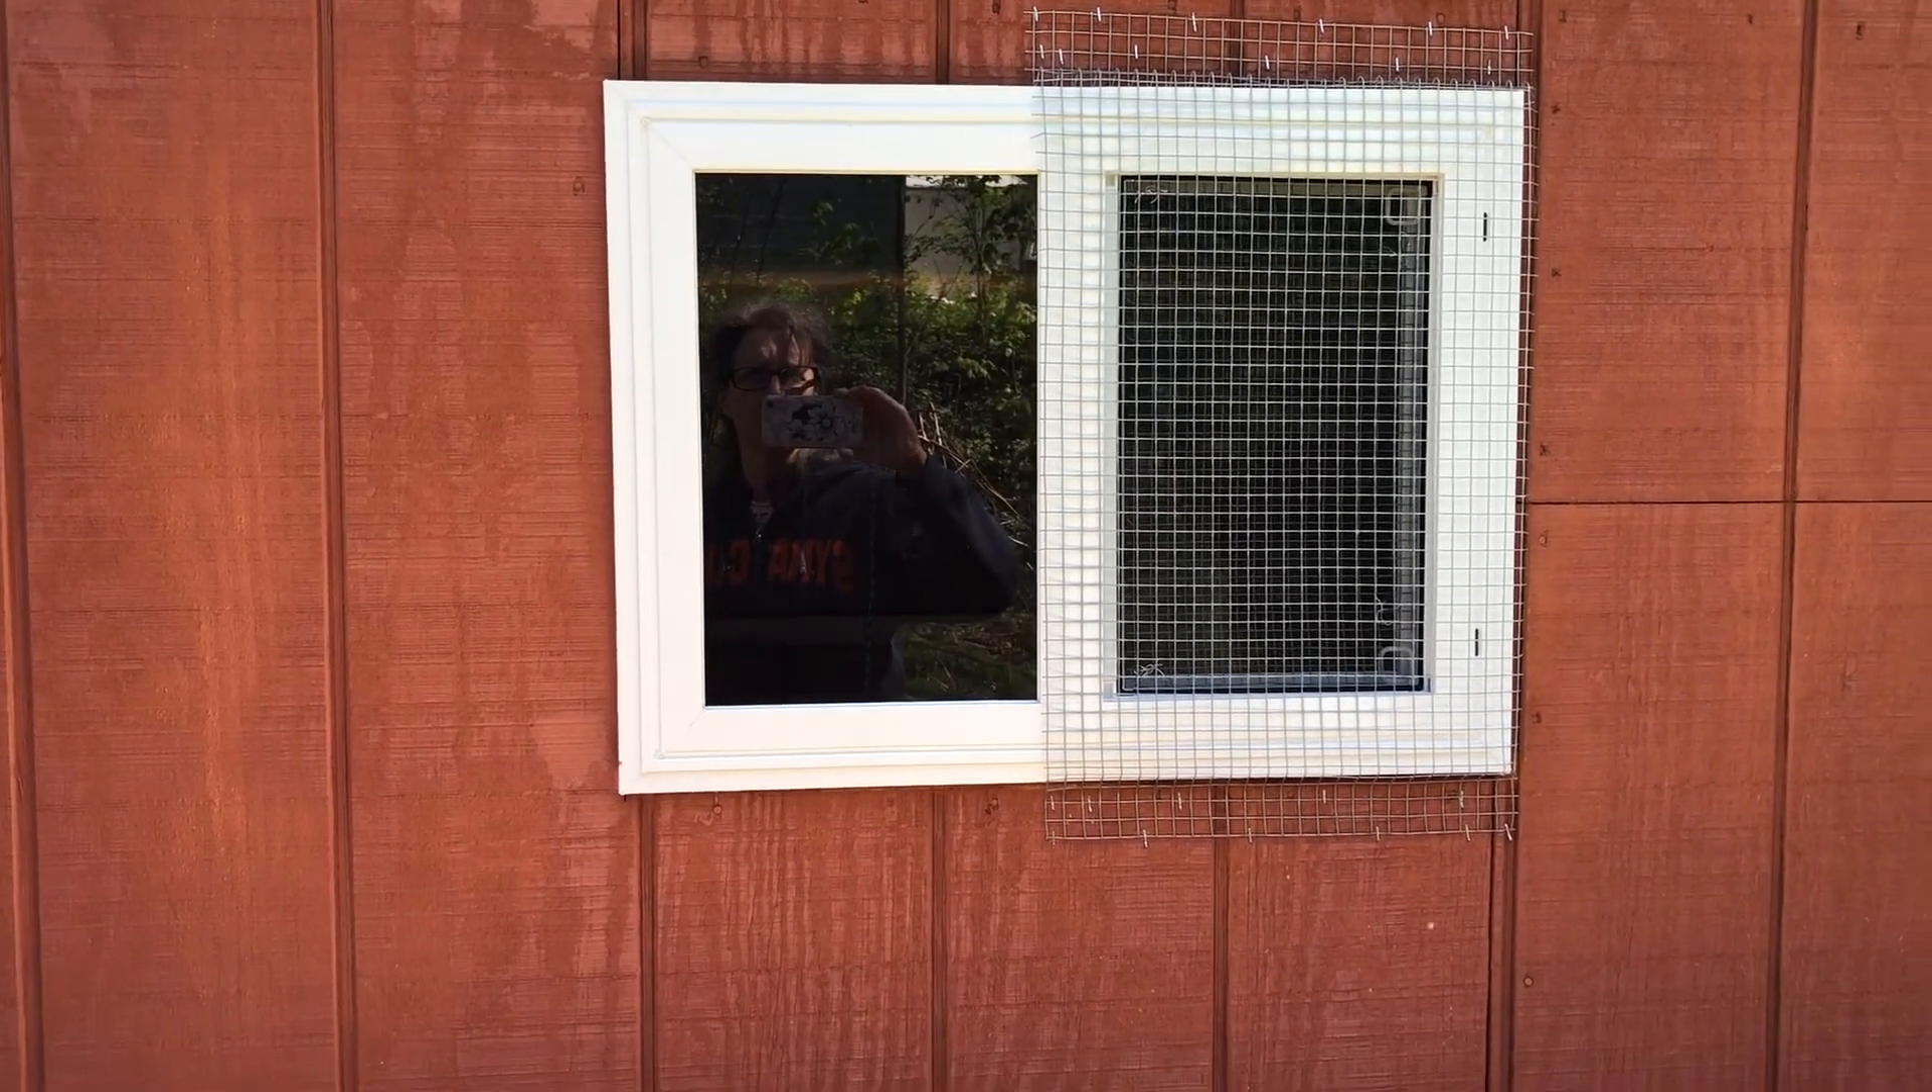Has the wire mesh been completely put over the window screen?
Yes.